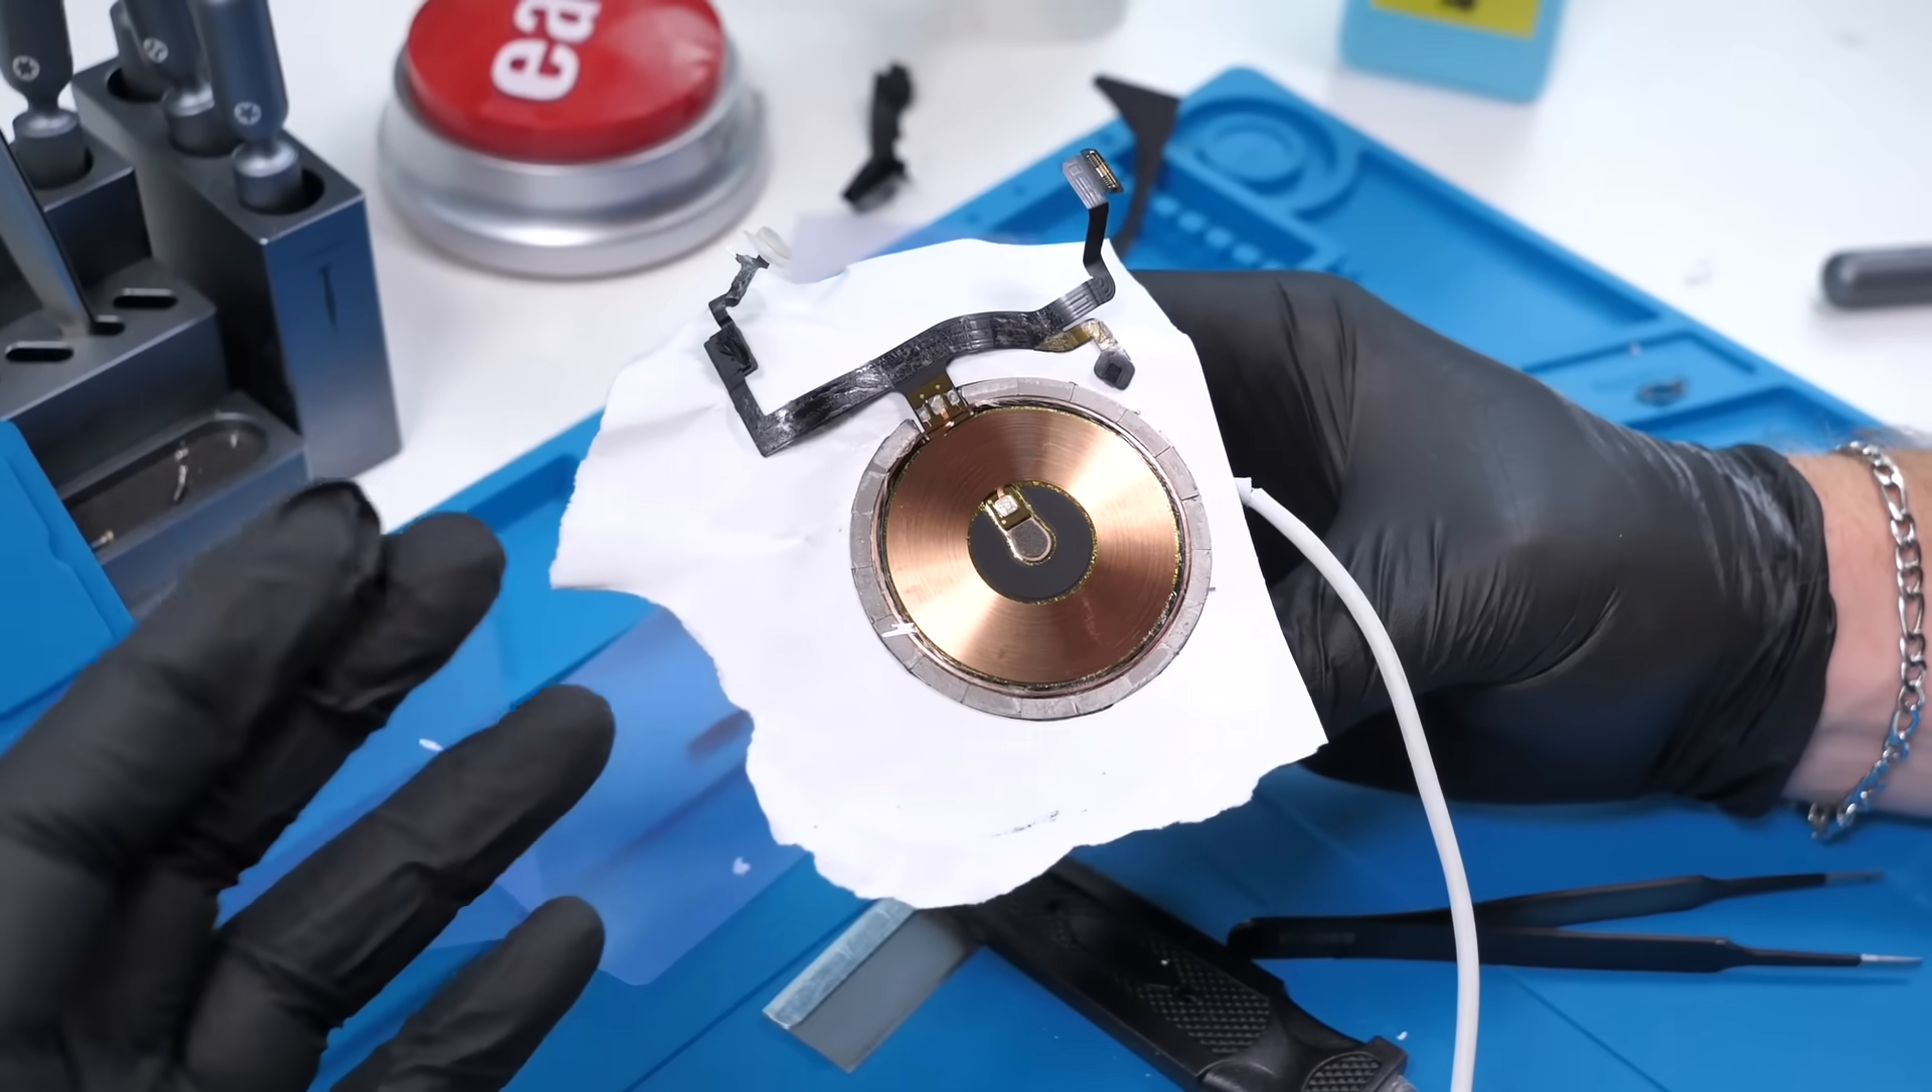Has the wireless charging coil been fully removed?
Yes.